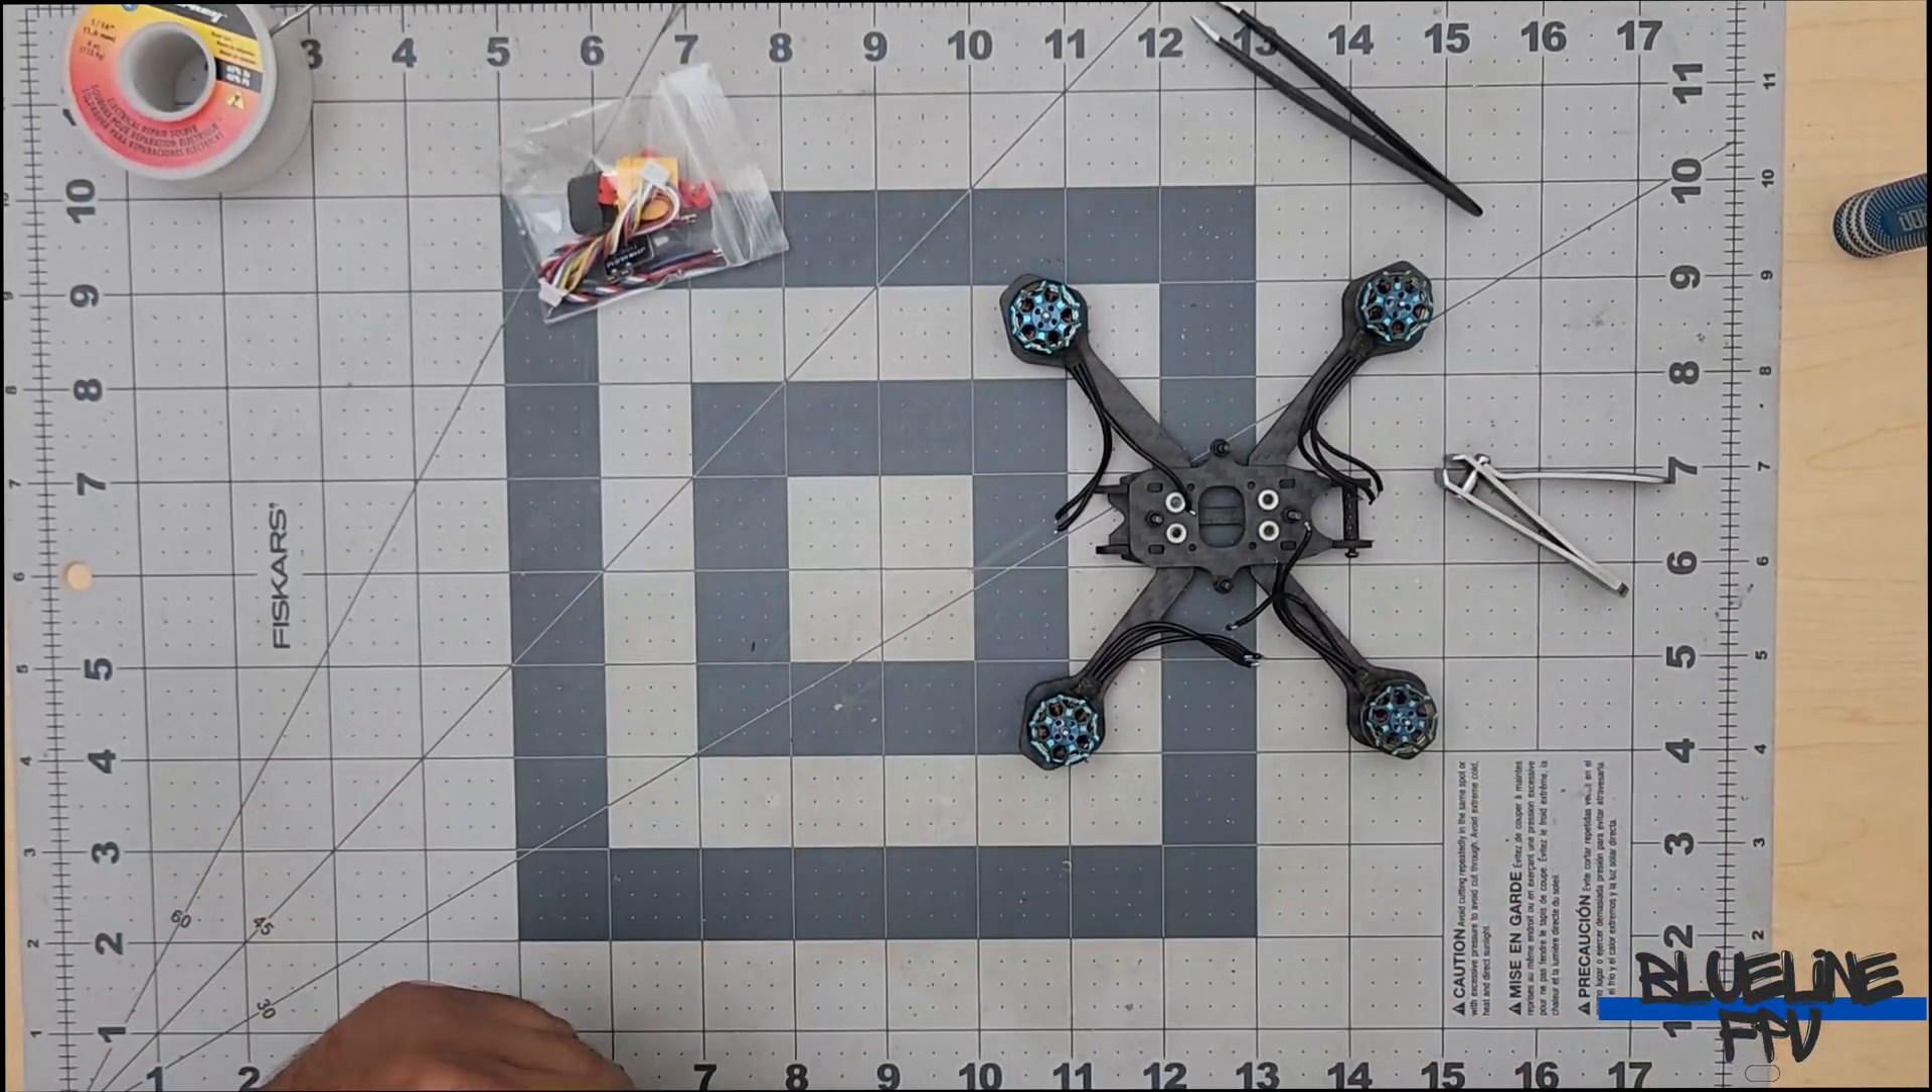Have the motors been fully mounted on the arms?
Yes.